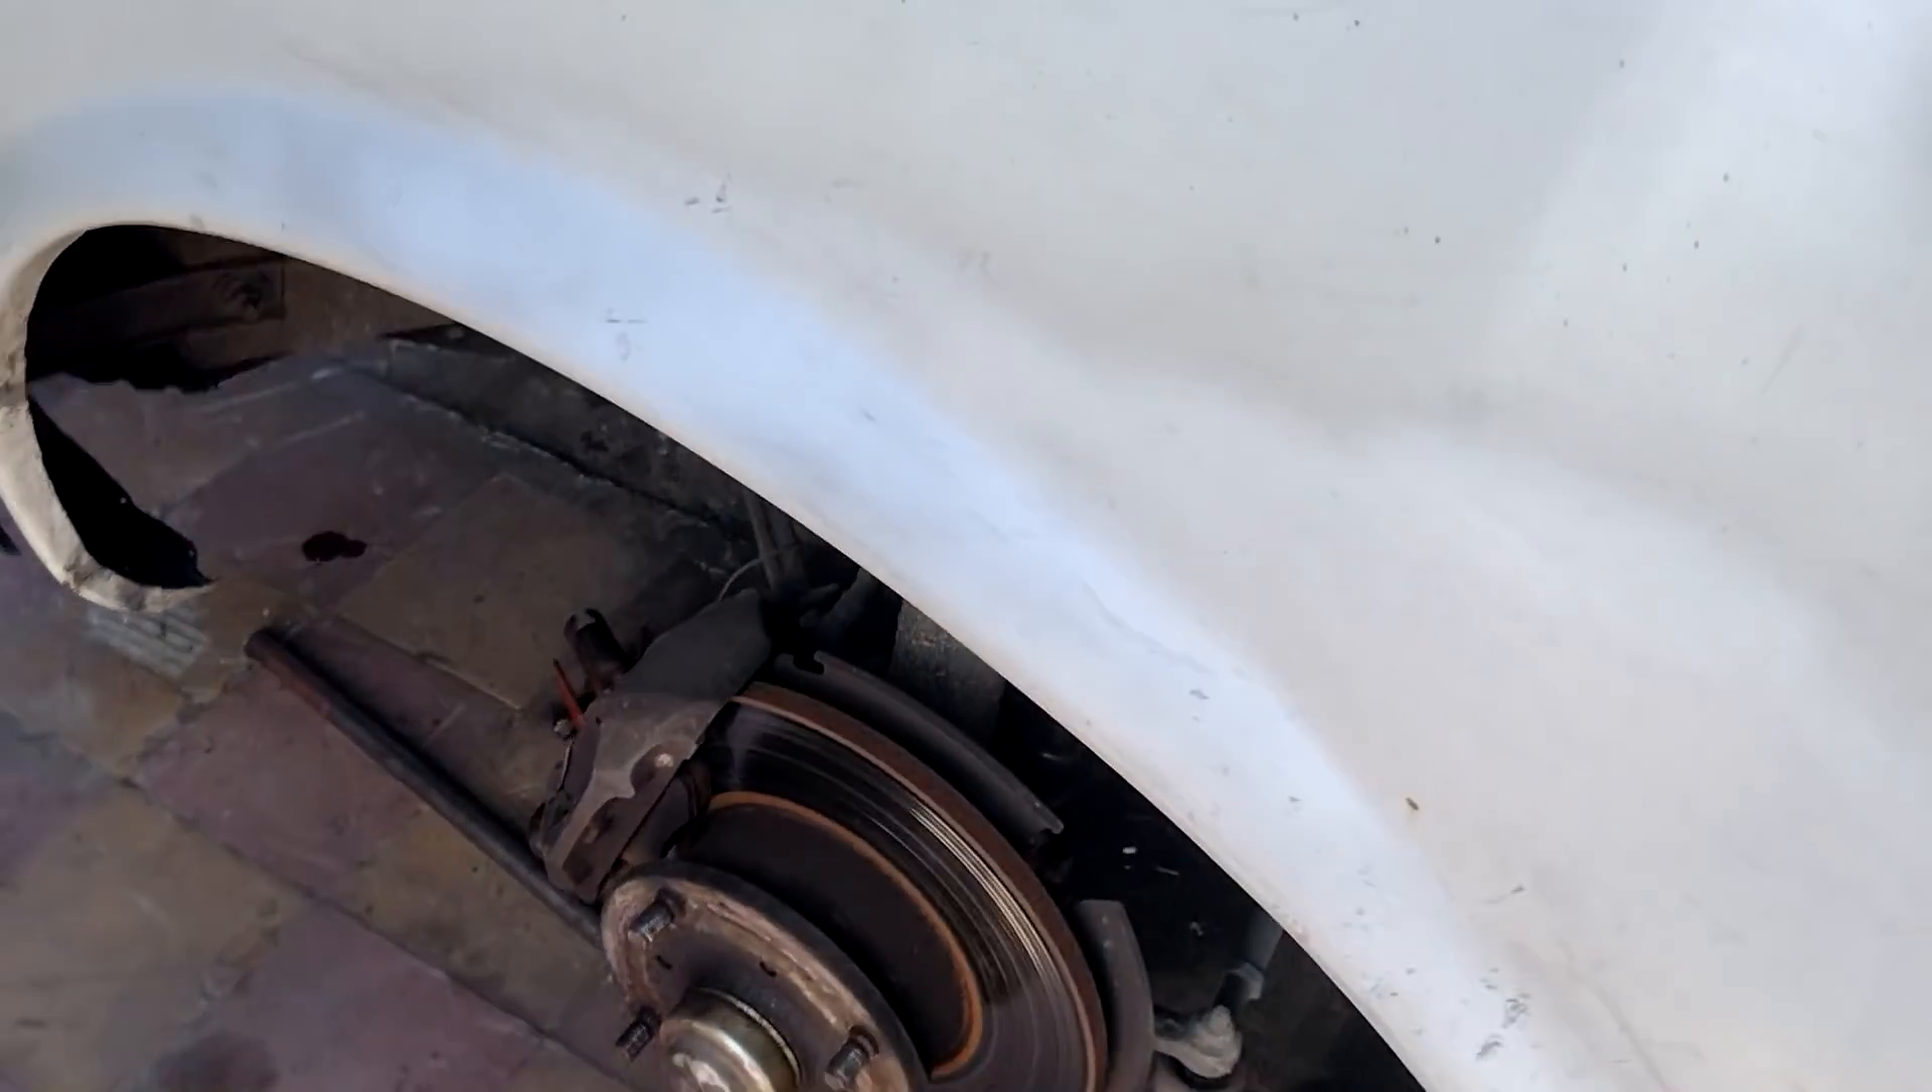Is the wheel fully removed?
Yes.